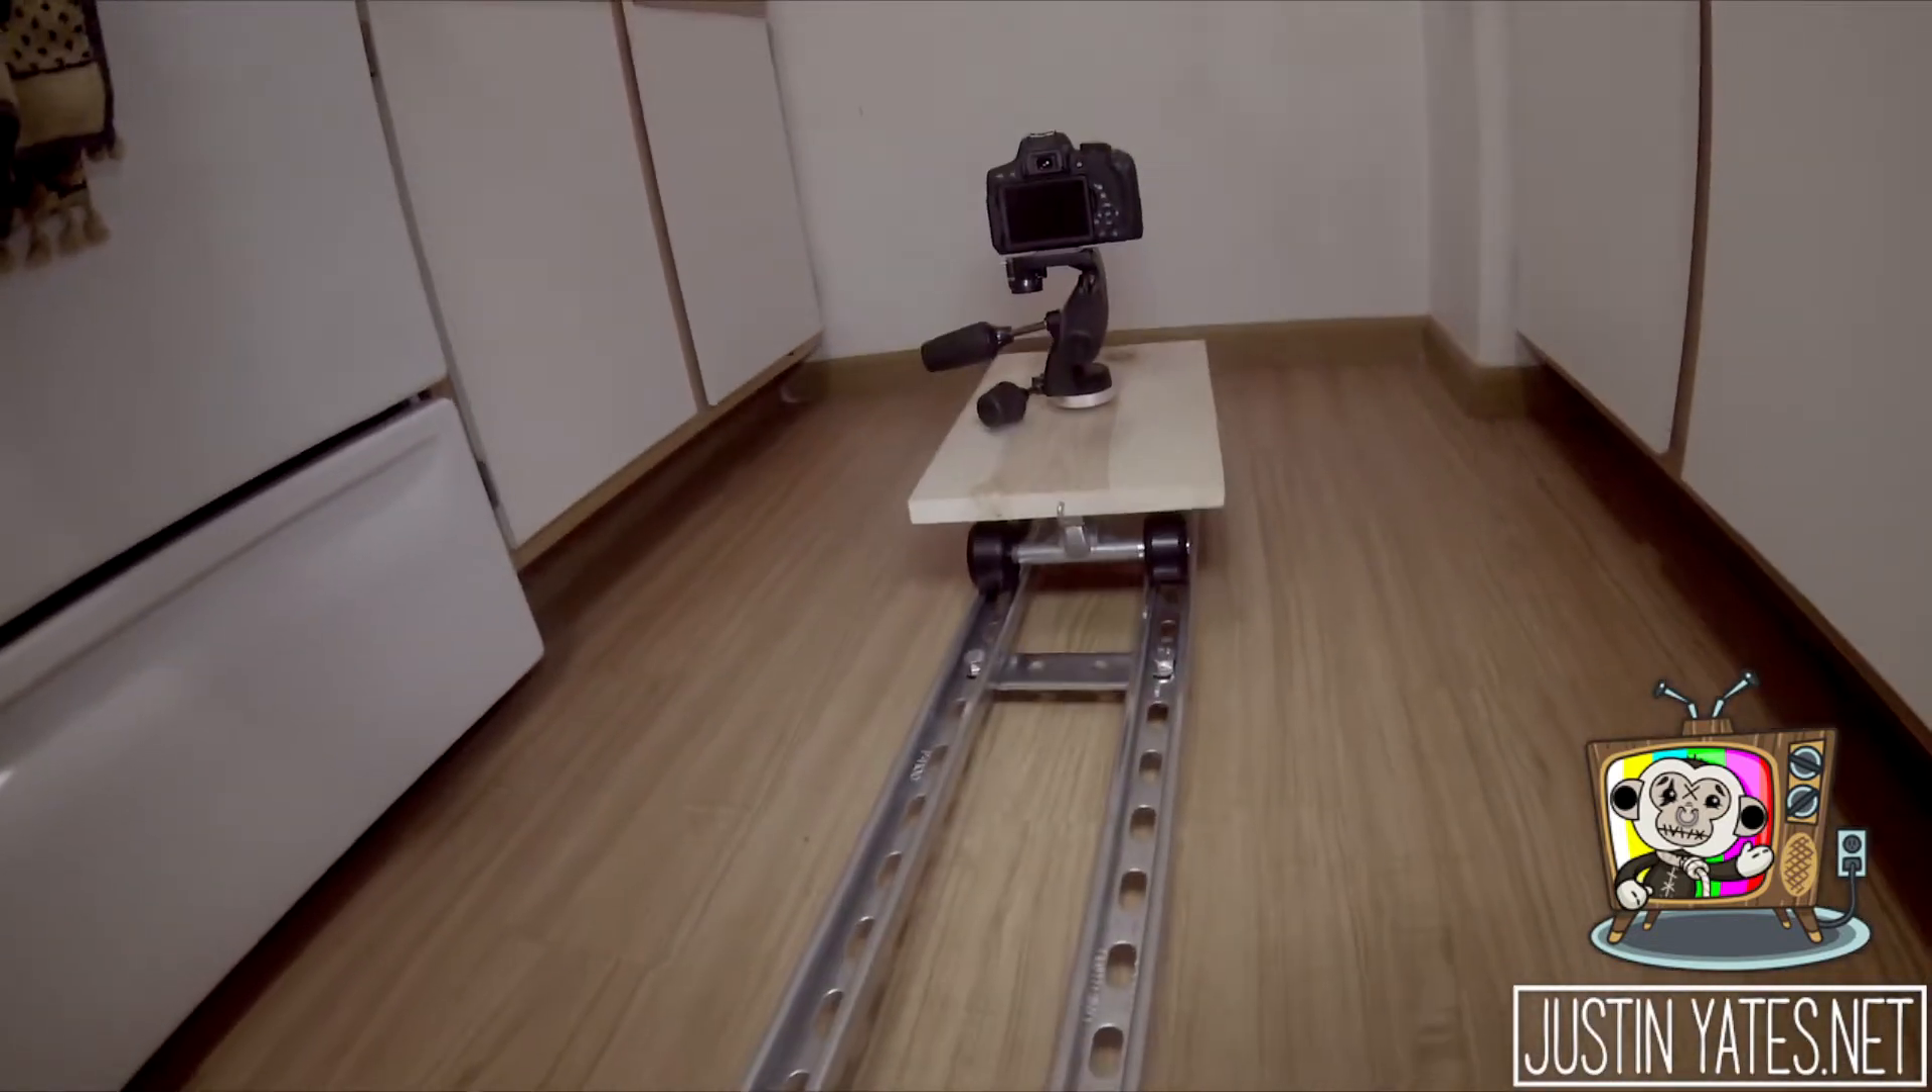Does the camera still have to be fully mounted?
No.